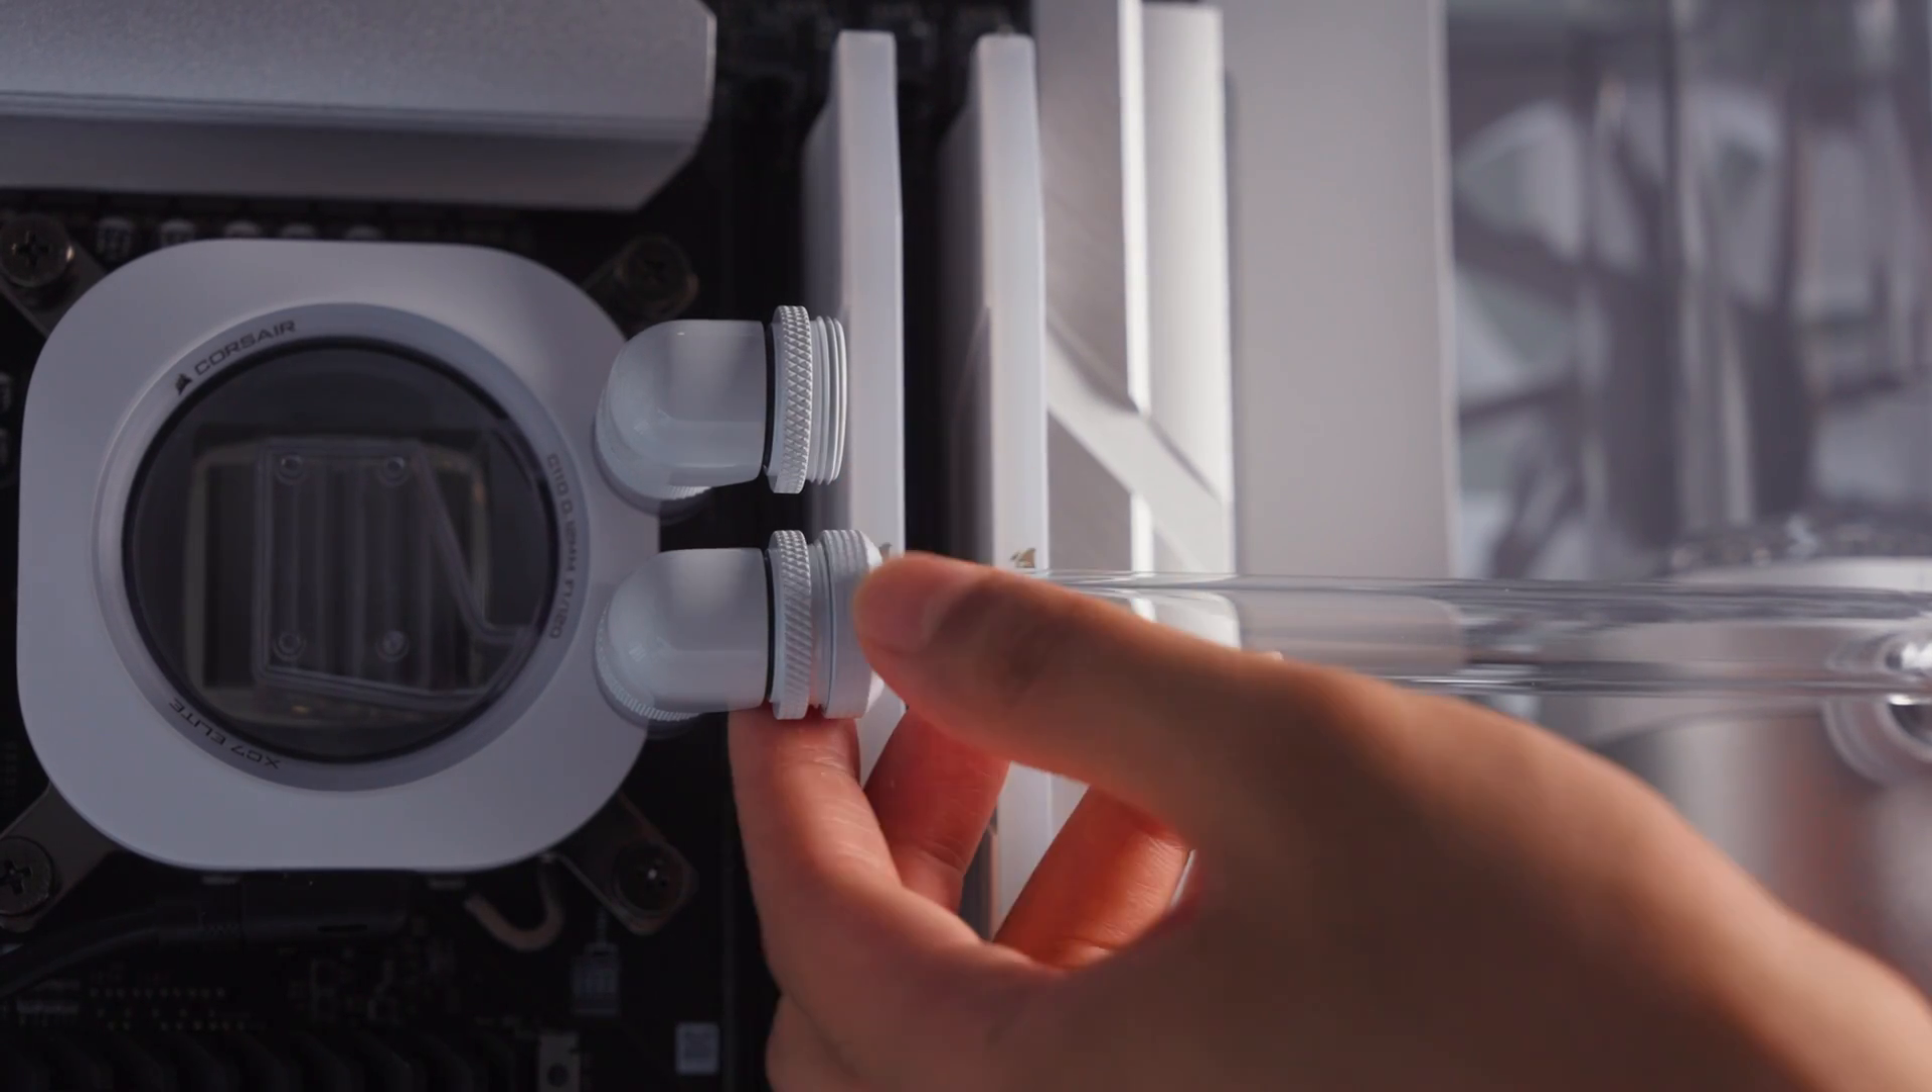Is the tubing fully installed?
No.